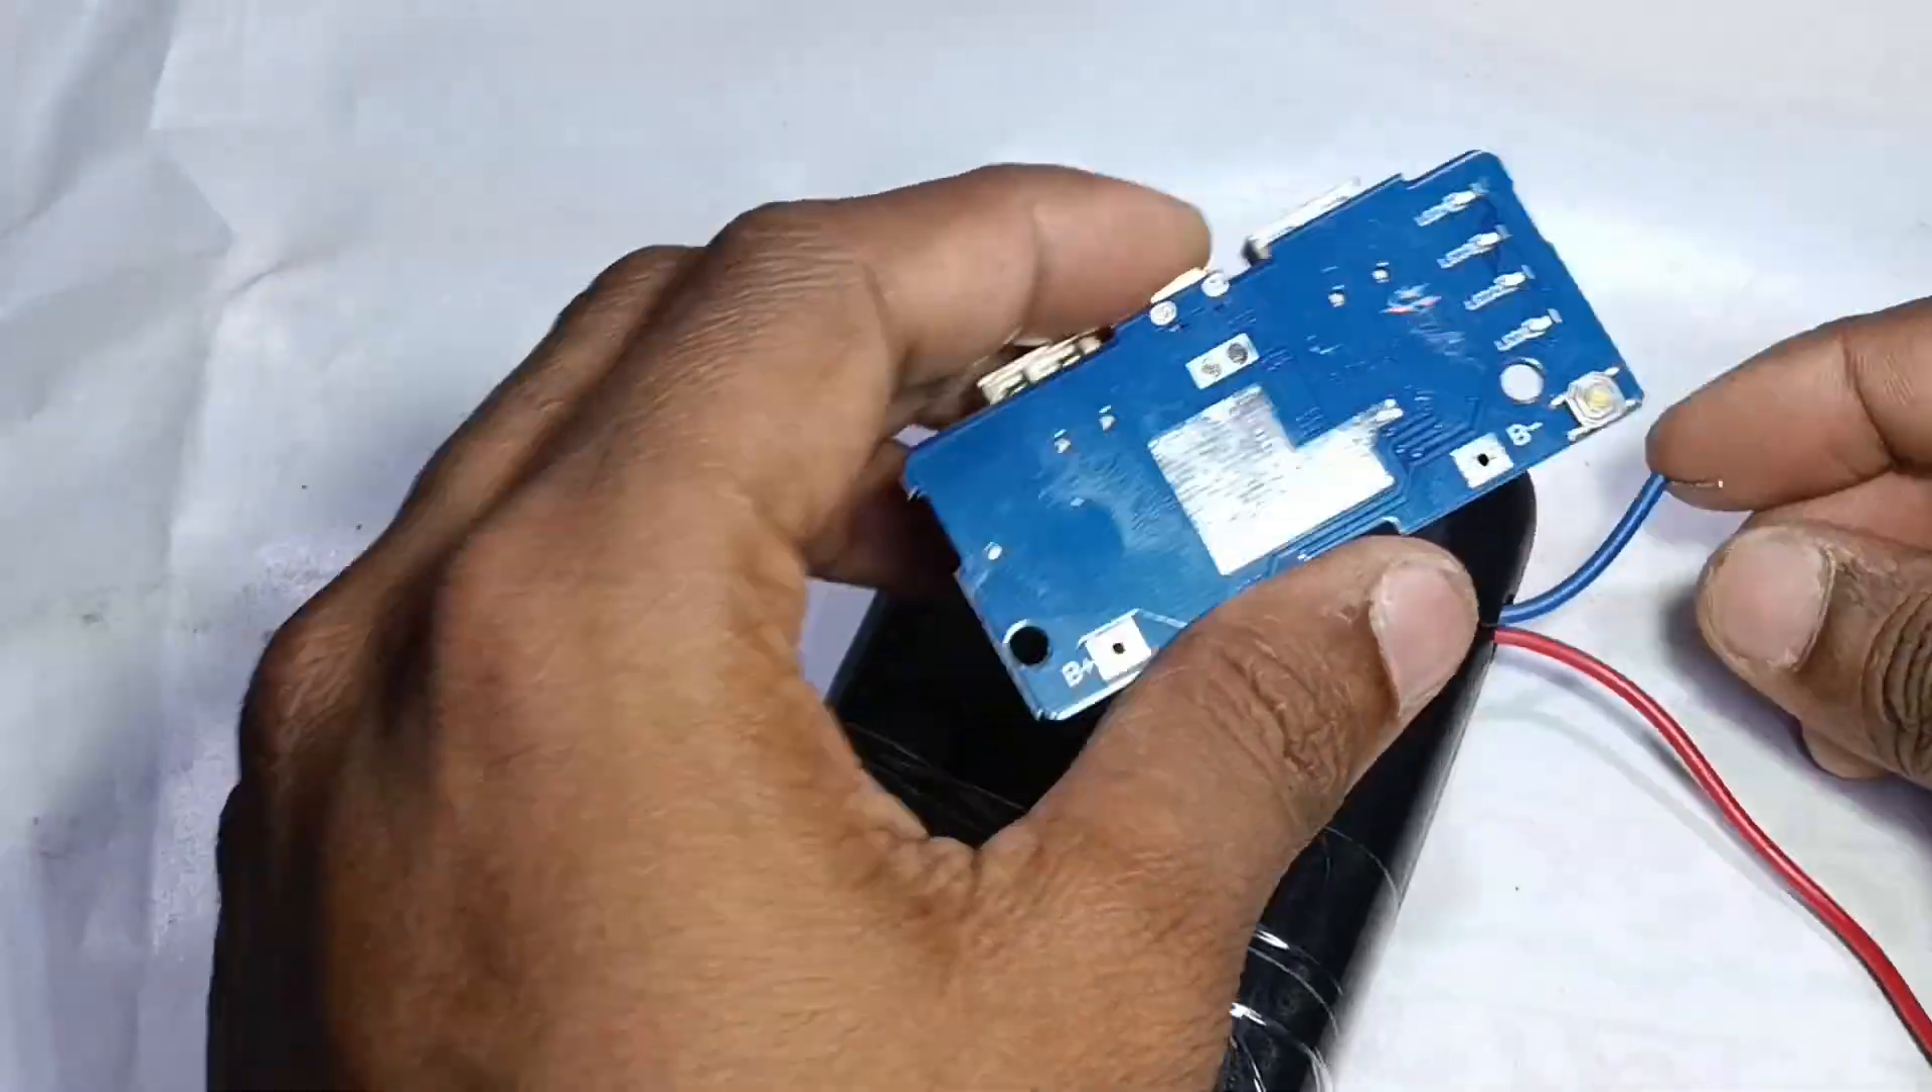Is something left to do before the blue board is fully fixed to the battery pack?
Yes.